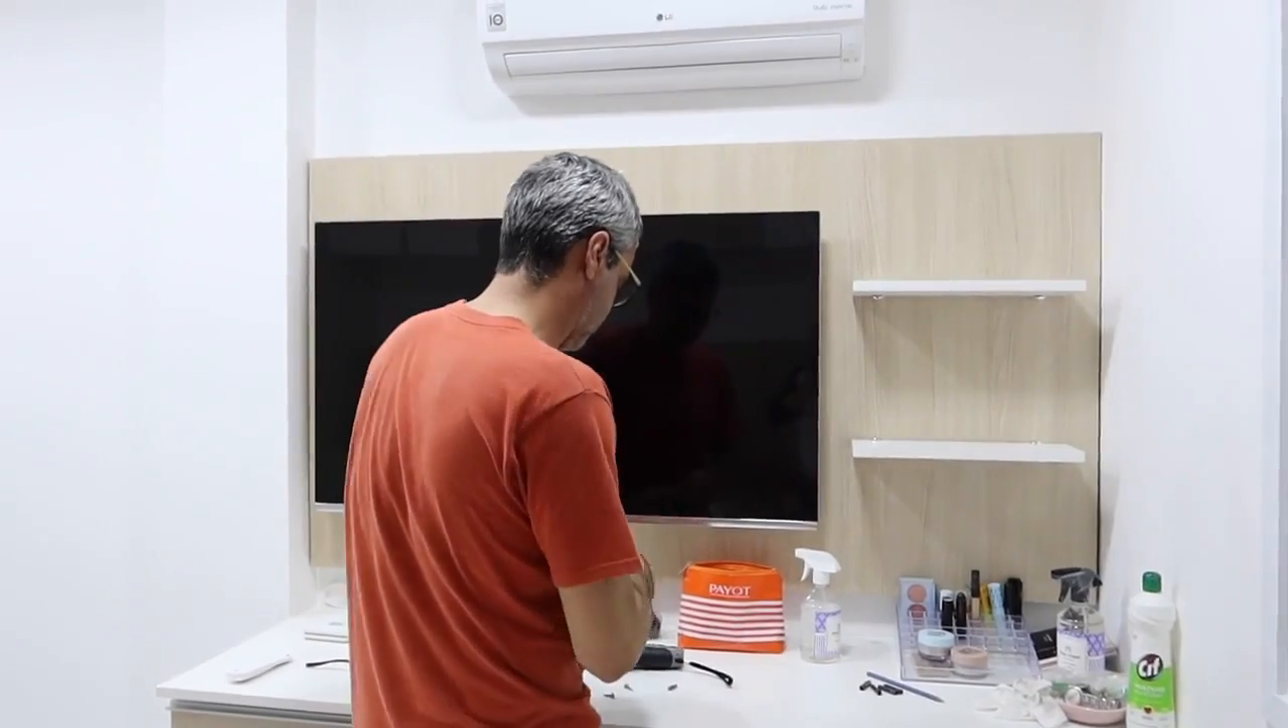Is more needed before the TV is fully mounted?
No.